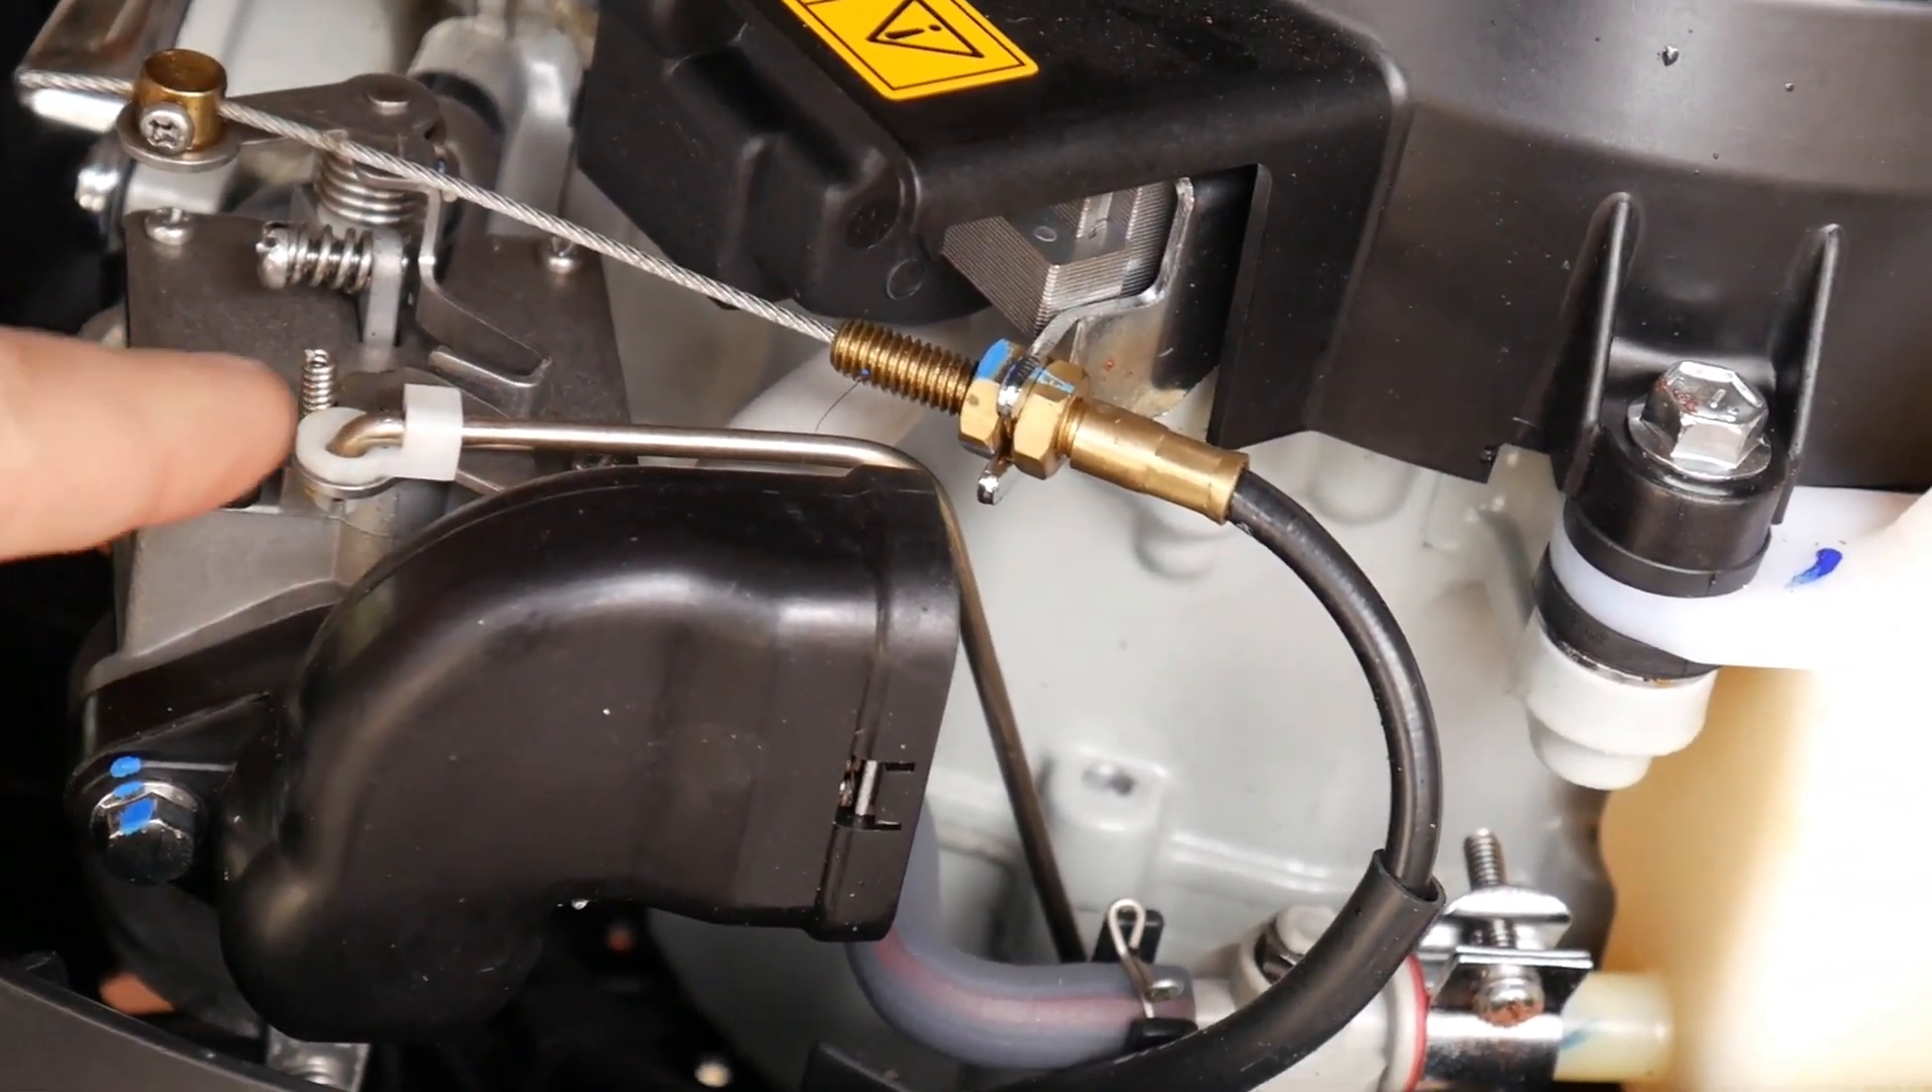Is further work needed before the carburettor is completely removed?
Yes.